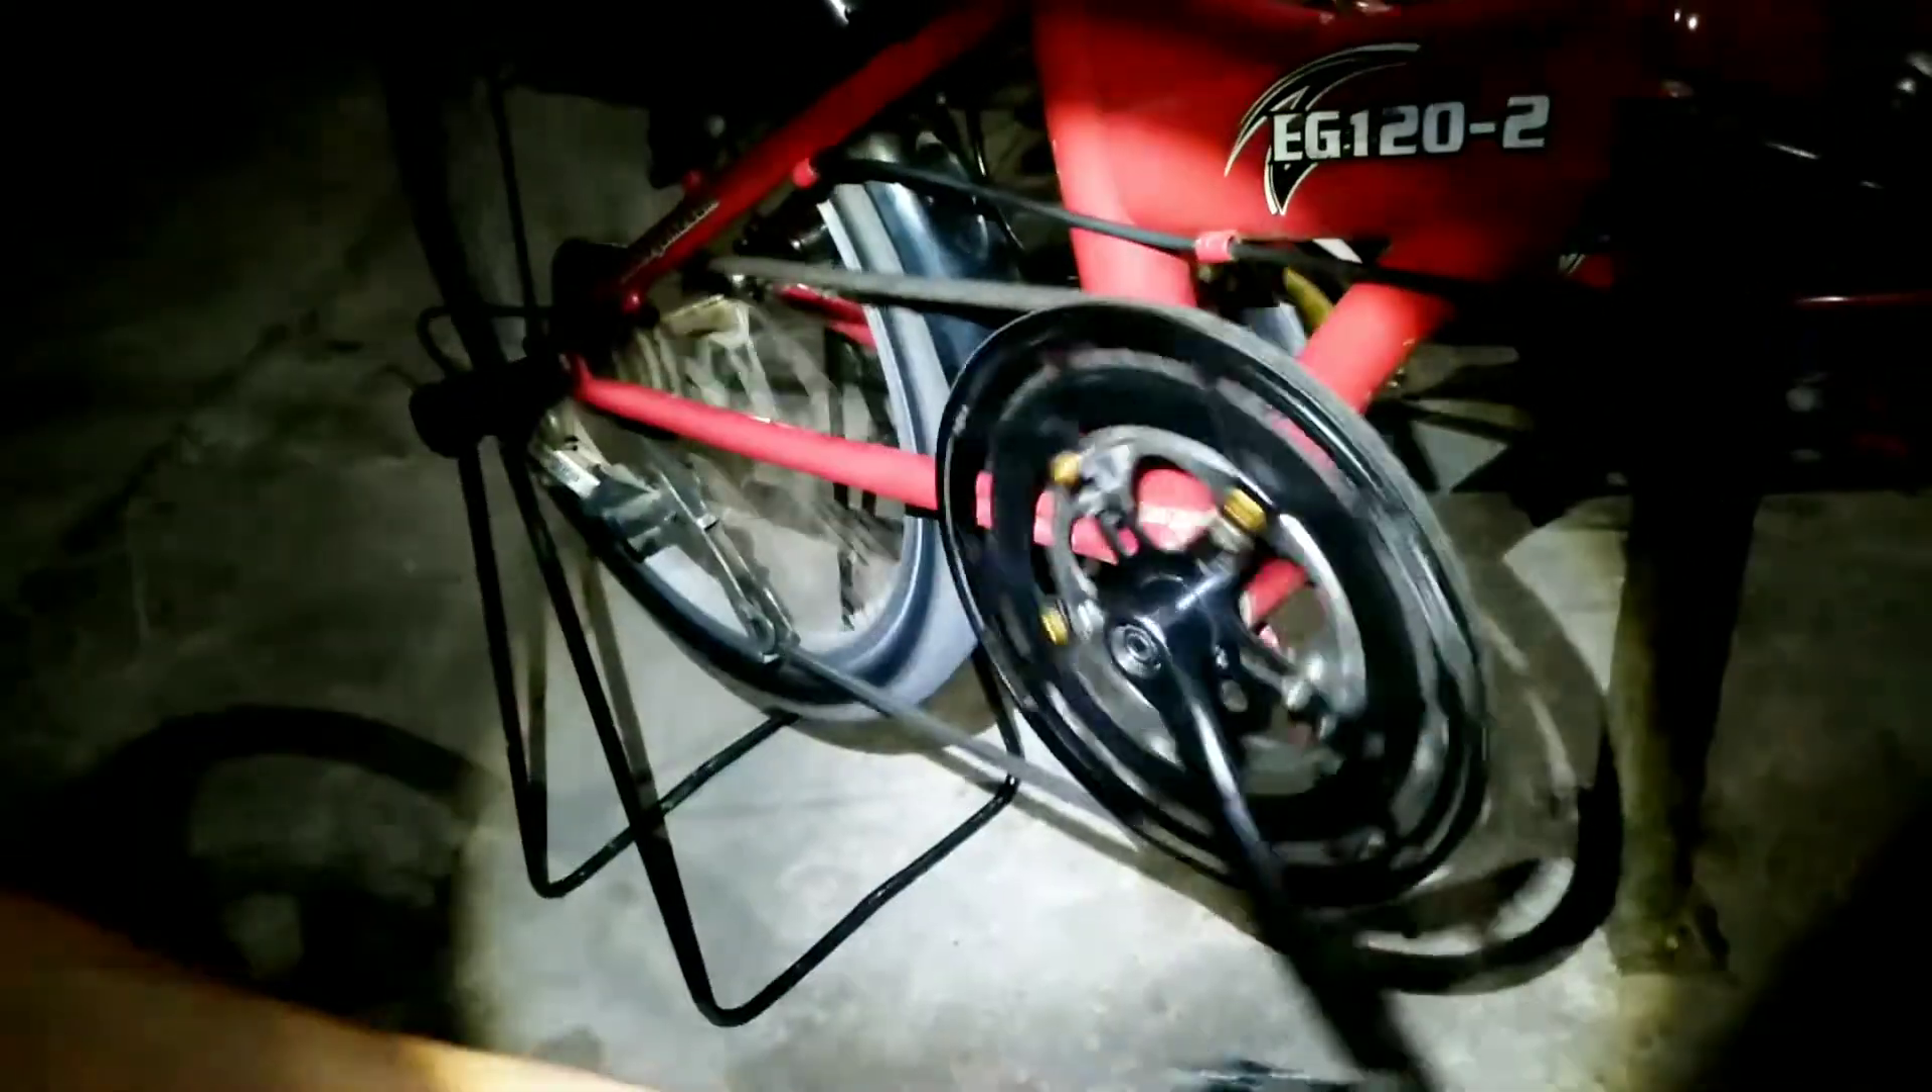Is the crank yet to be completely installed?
No.